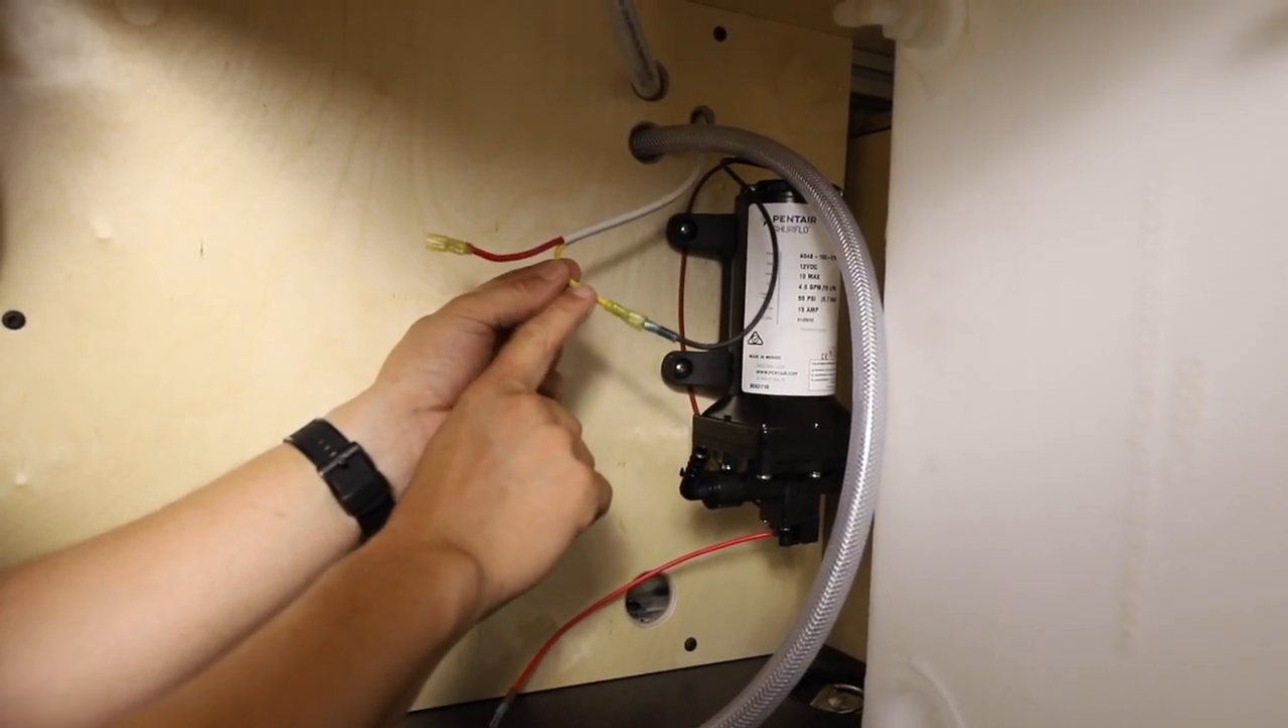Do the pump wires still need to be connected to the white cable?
Yes.